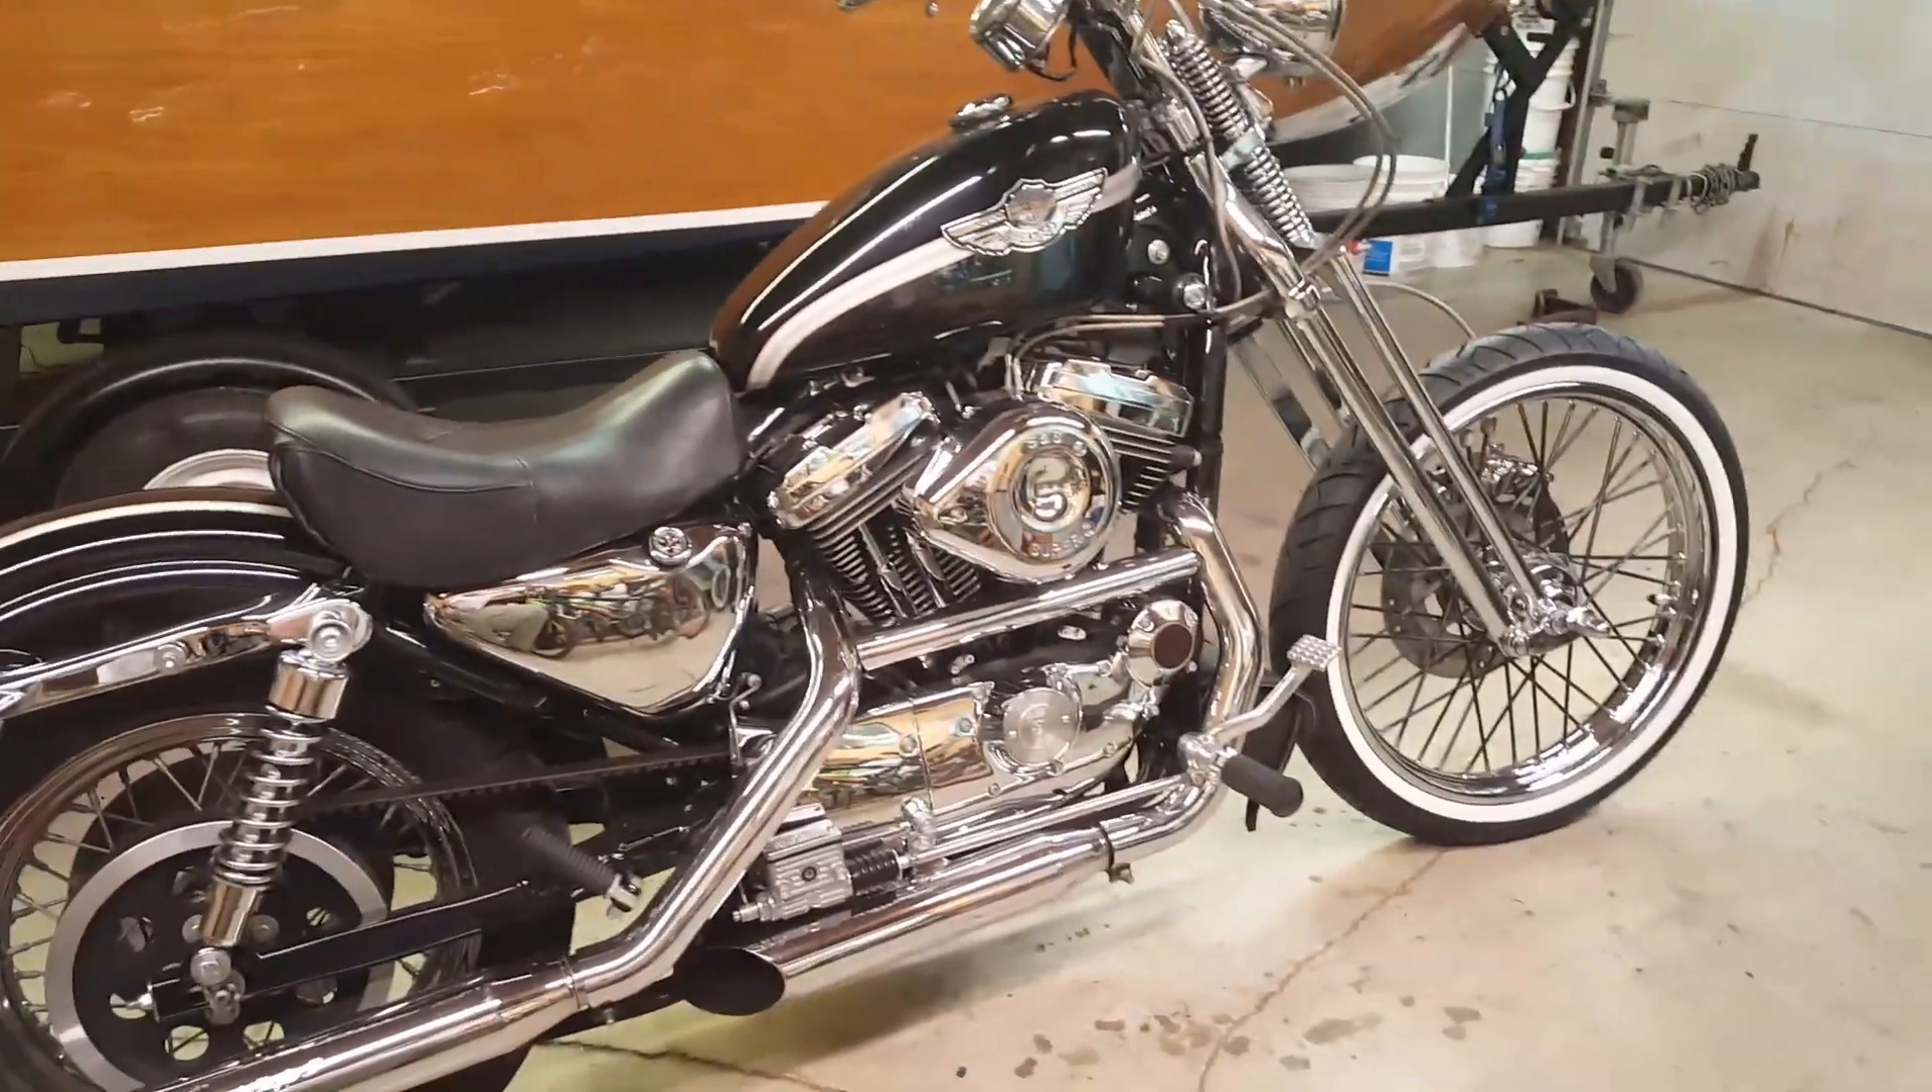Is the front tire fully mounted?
Yes.